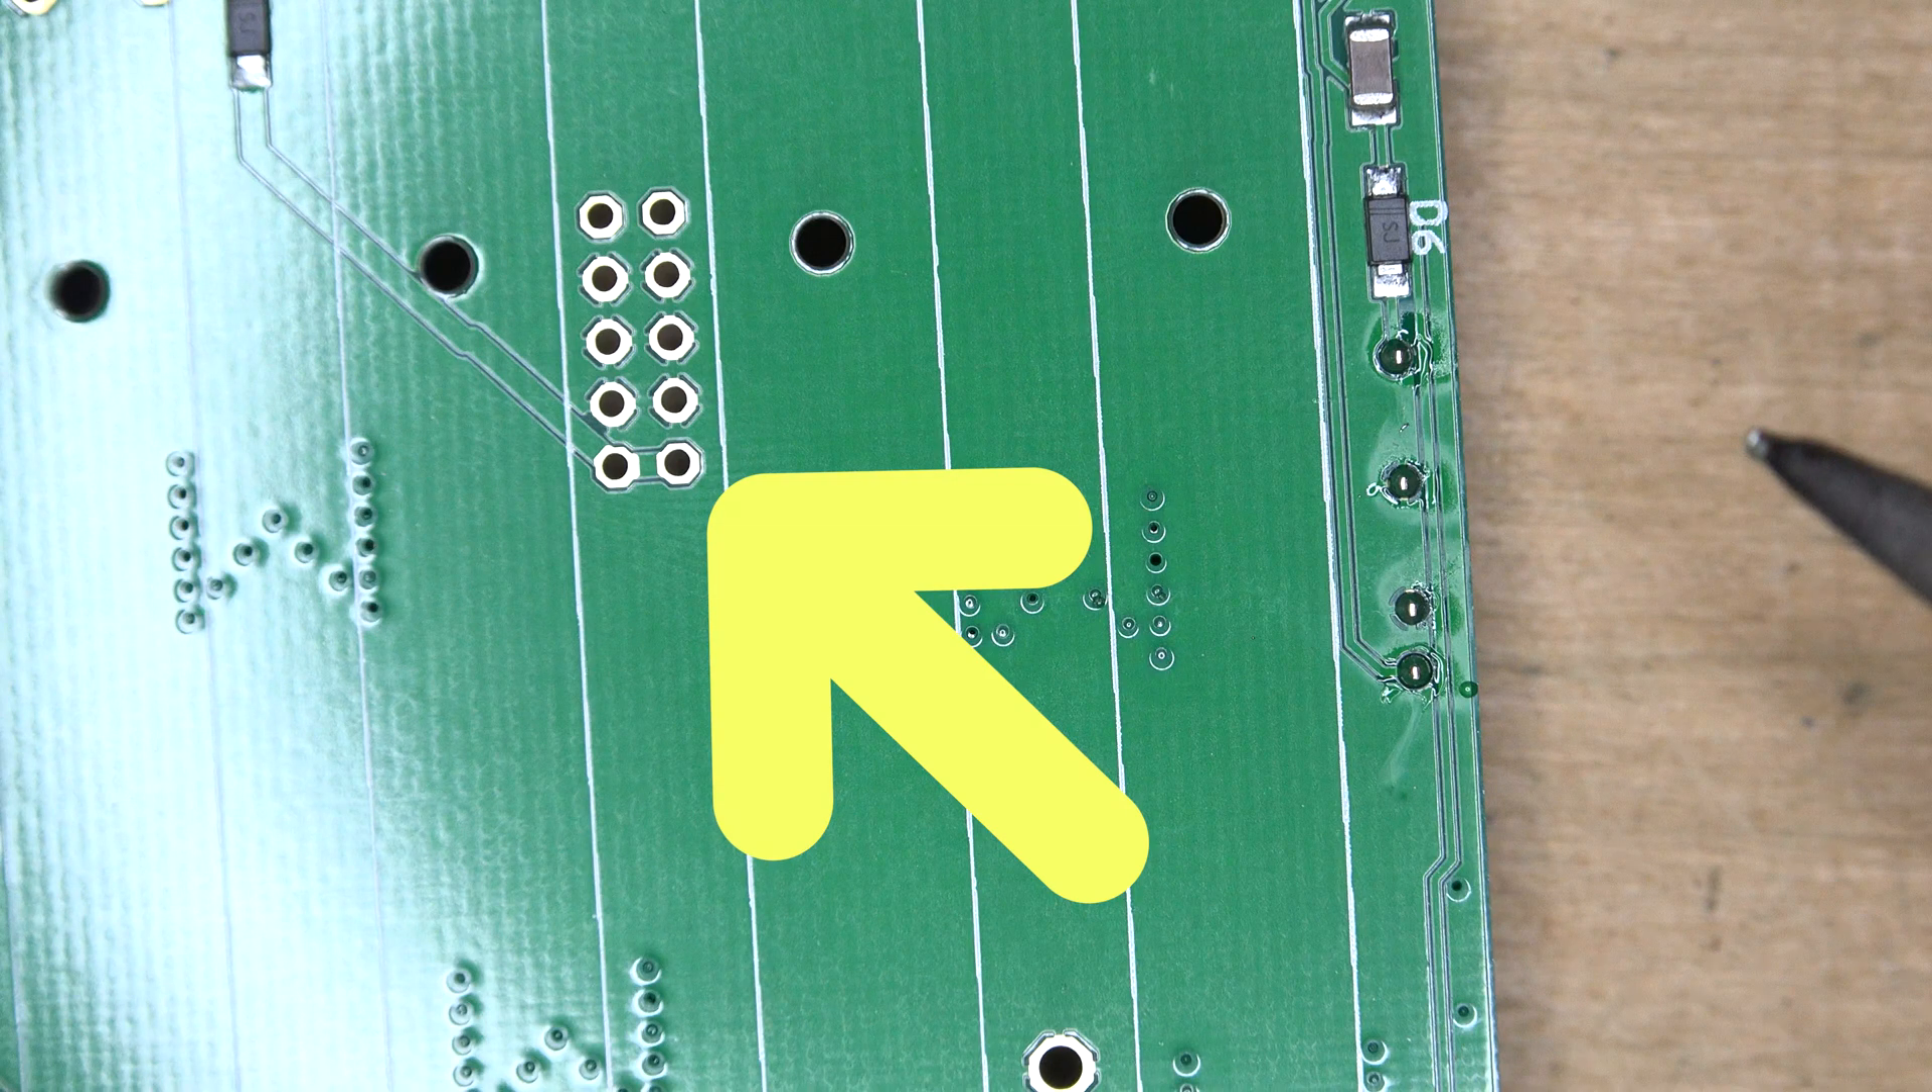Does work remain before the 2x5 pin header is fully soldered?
Yes.